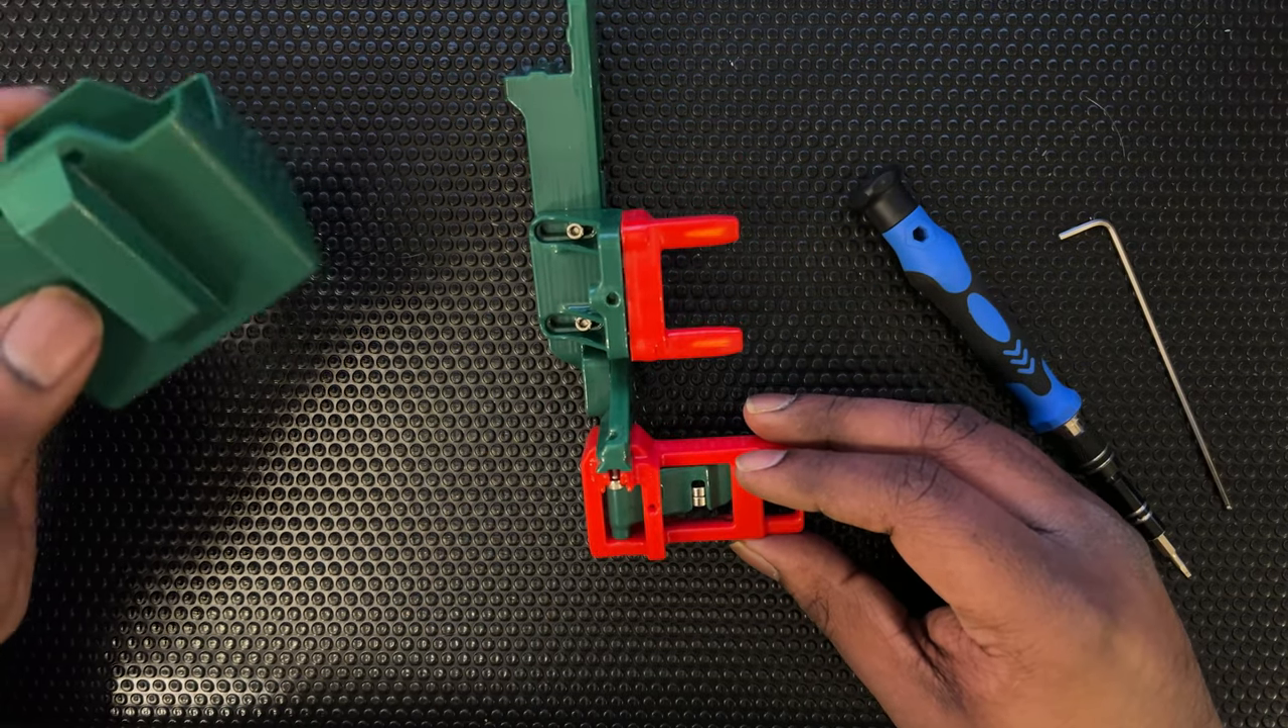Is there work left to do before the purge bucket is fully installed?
Yes.